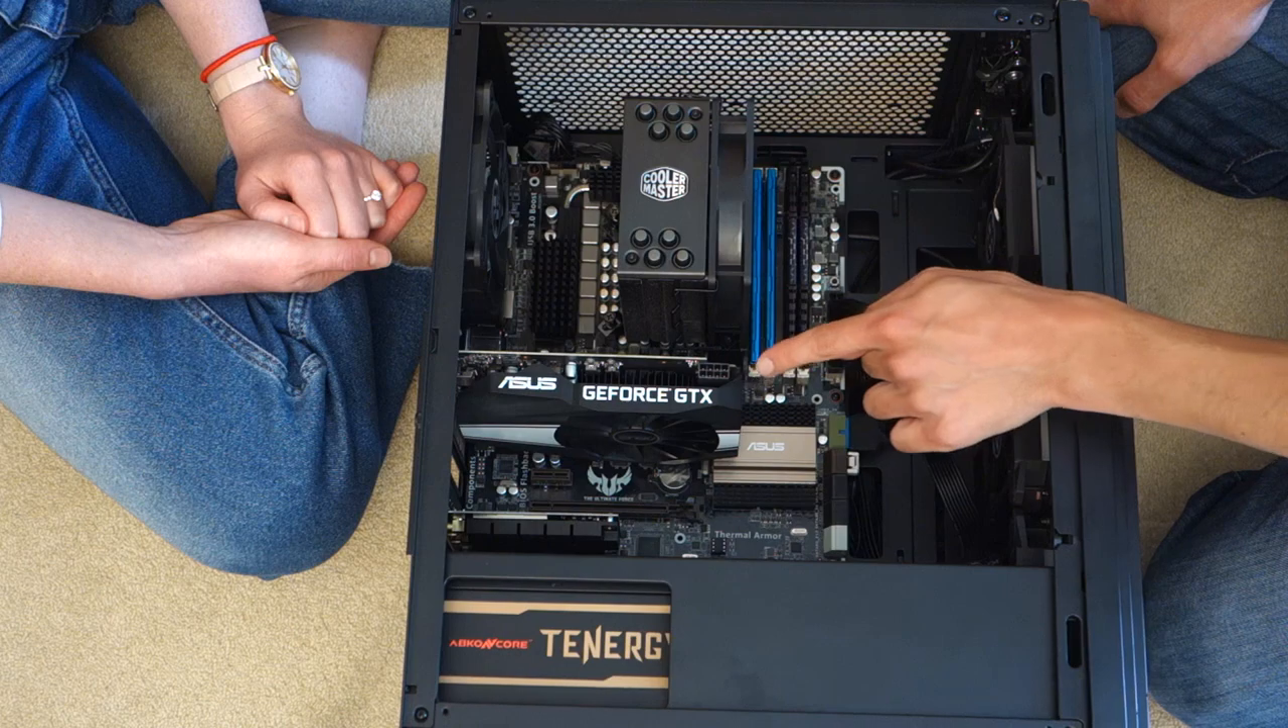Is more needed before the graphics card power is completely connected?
Yes.